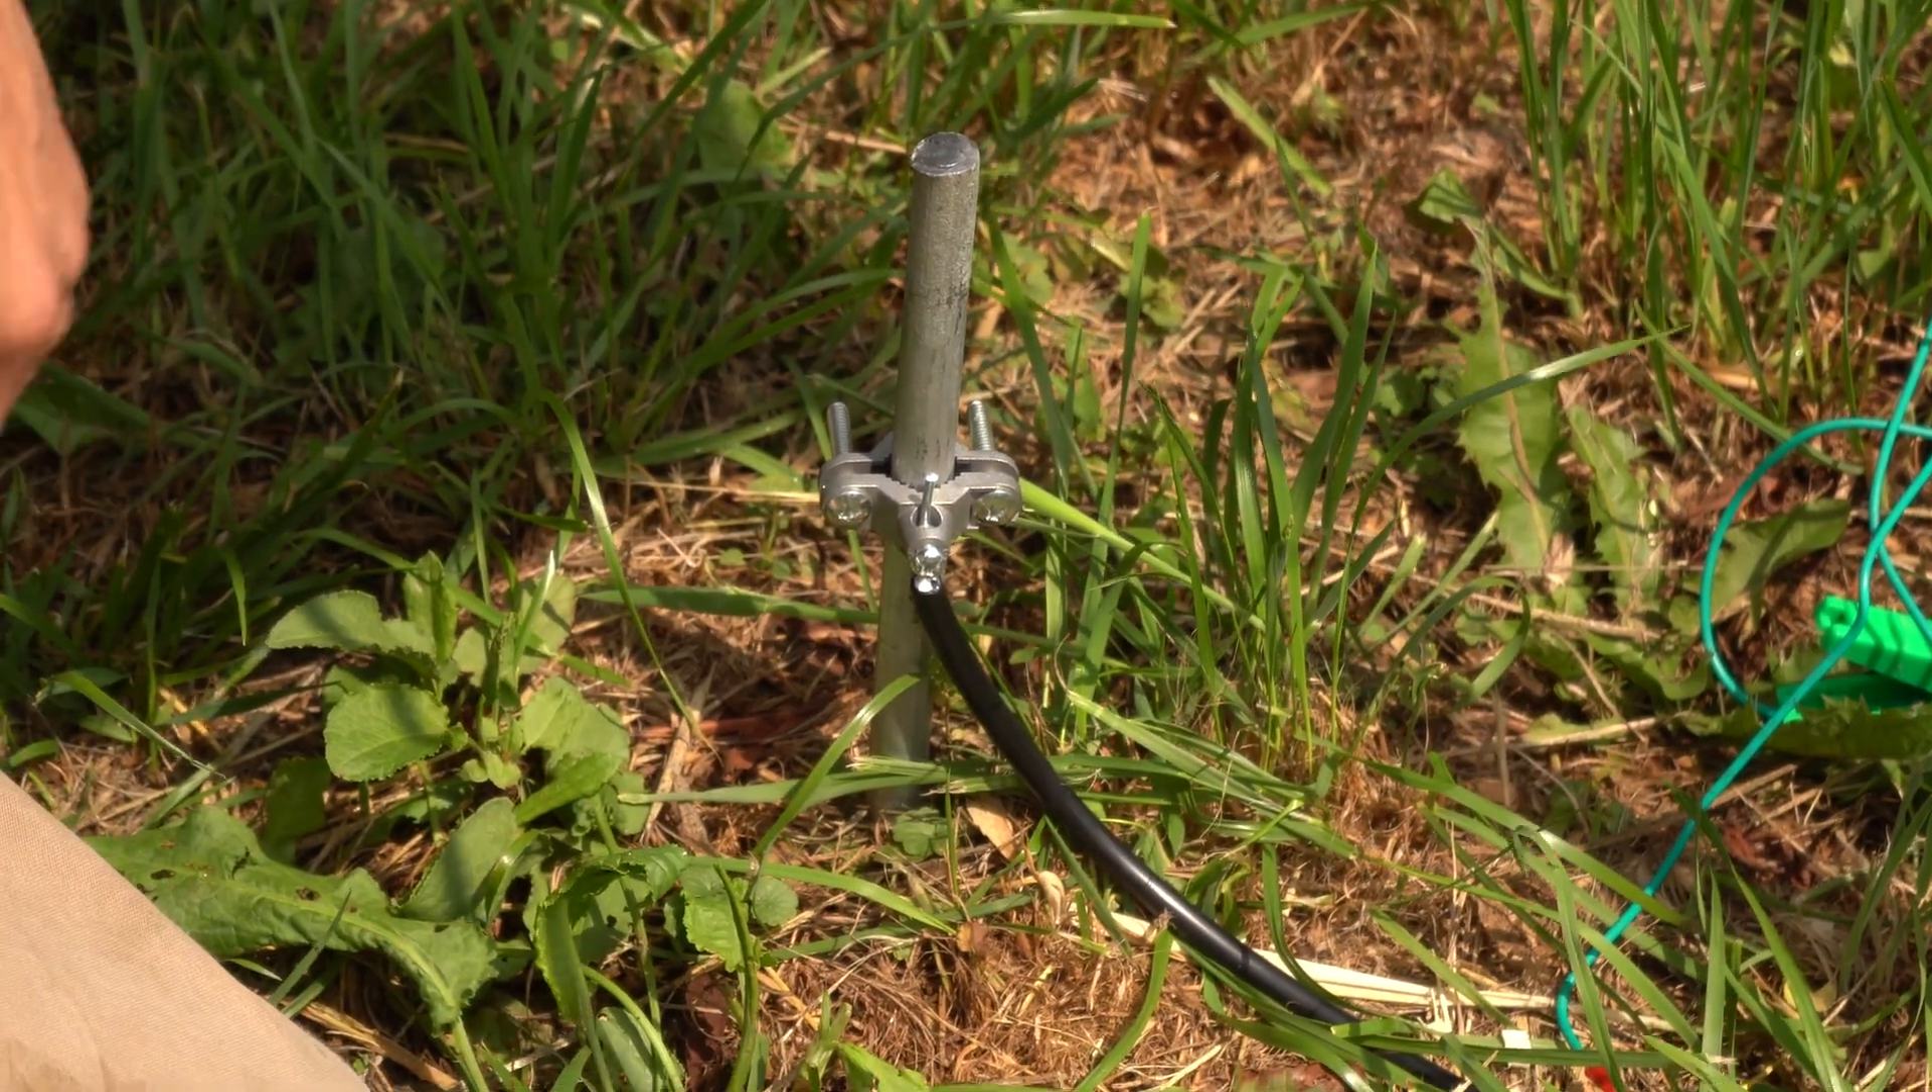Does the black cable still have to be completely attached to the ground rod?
No.